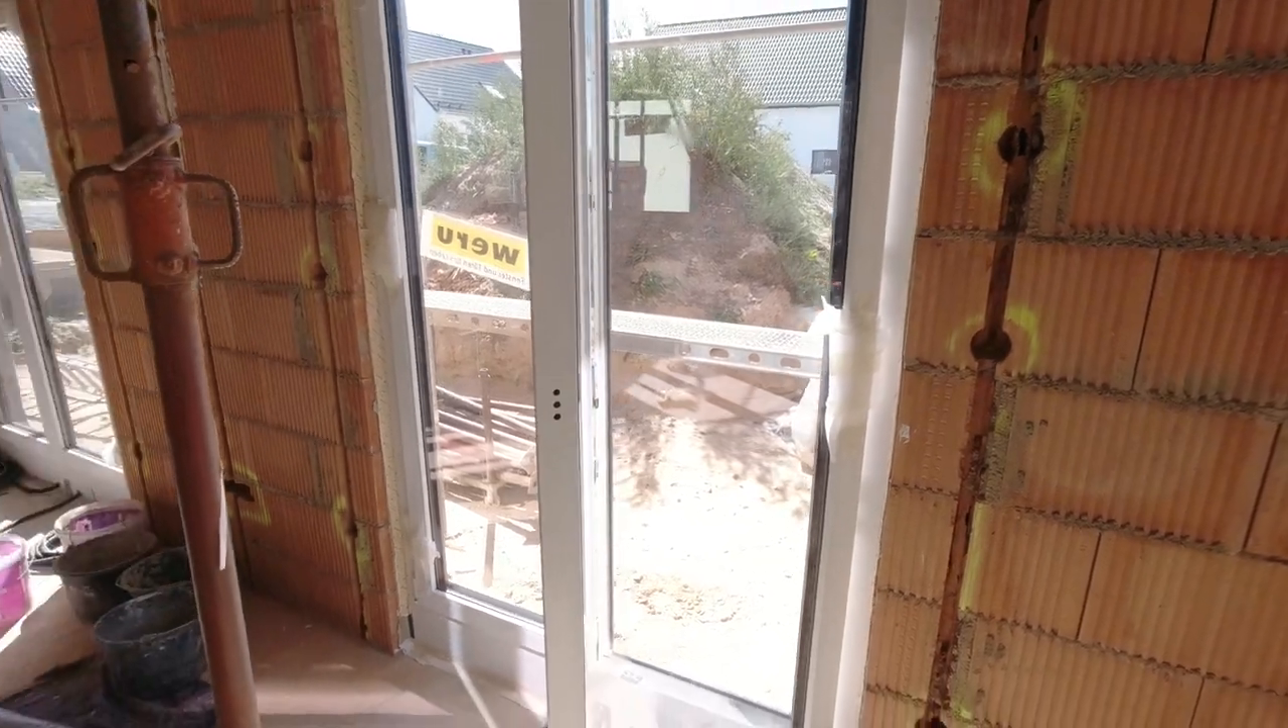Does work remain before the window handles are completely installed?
Yes.